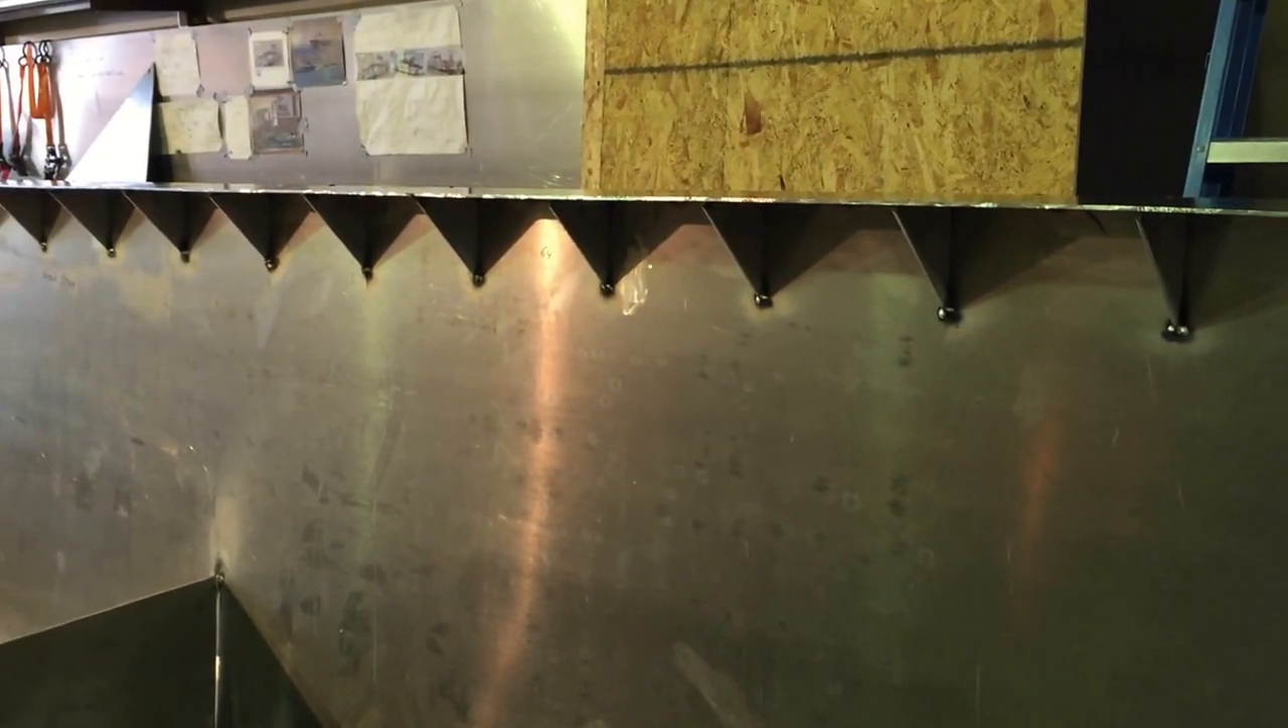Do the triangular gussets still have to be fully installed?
No.